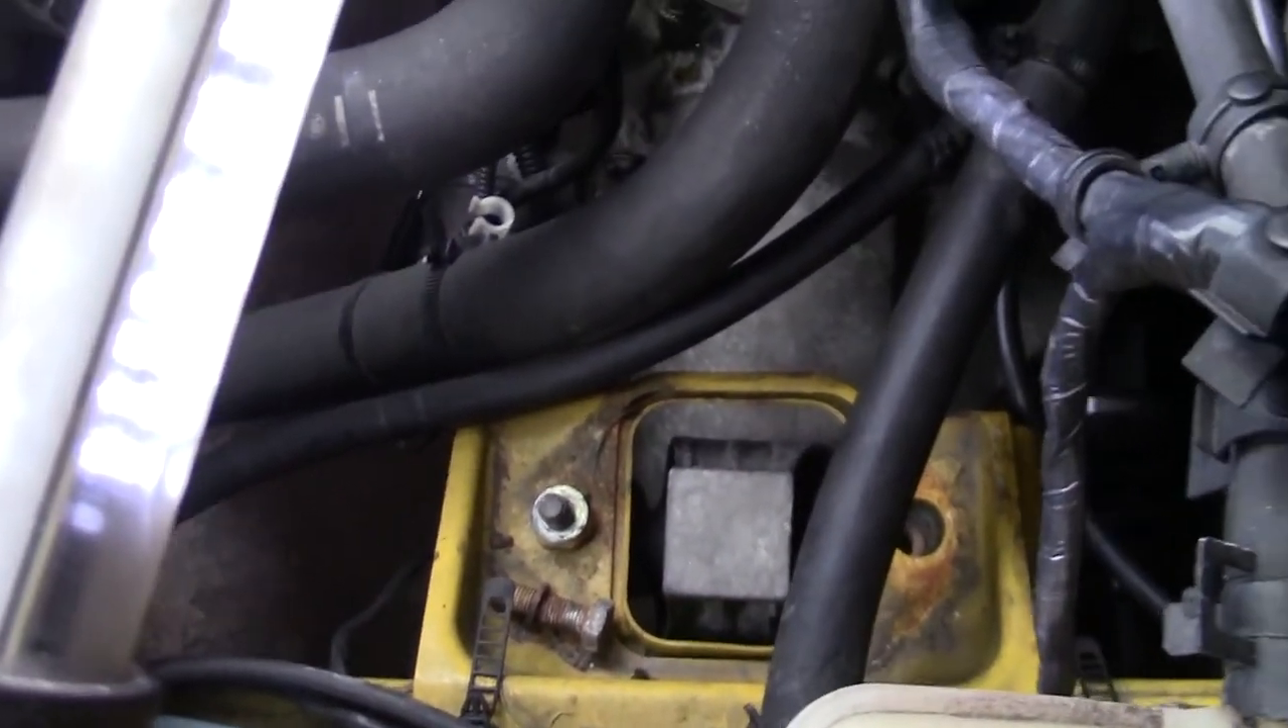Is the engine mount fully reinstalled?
No.